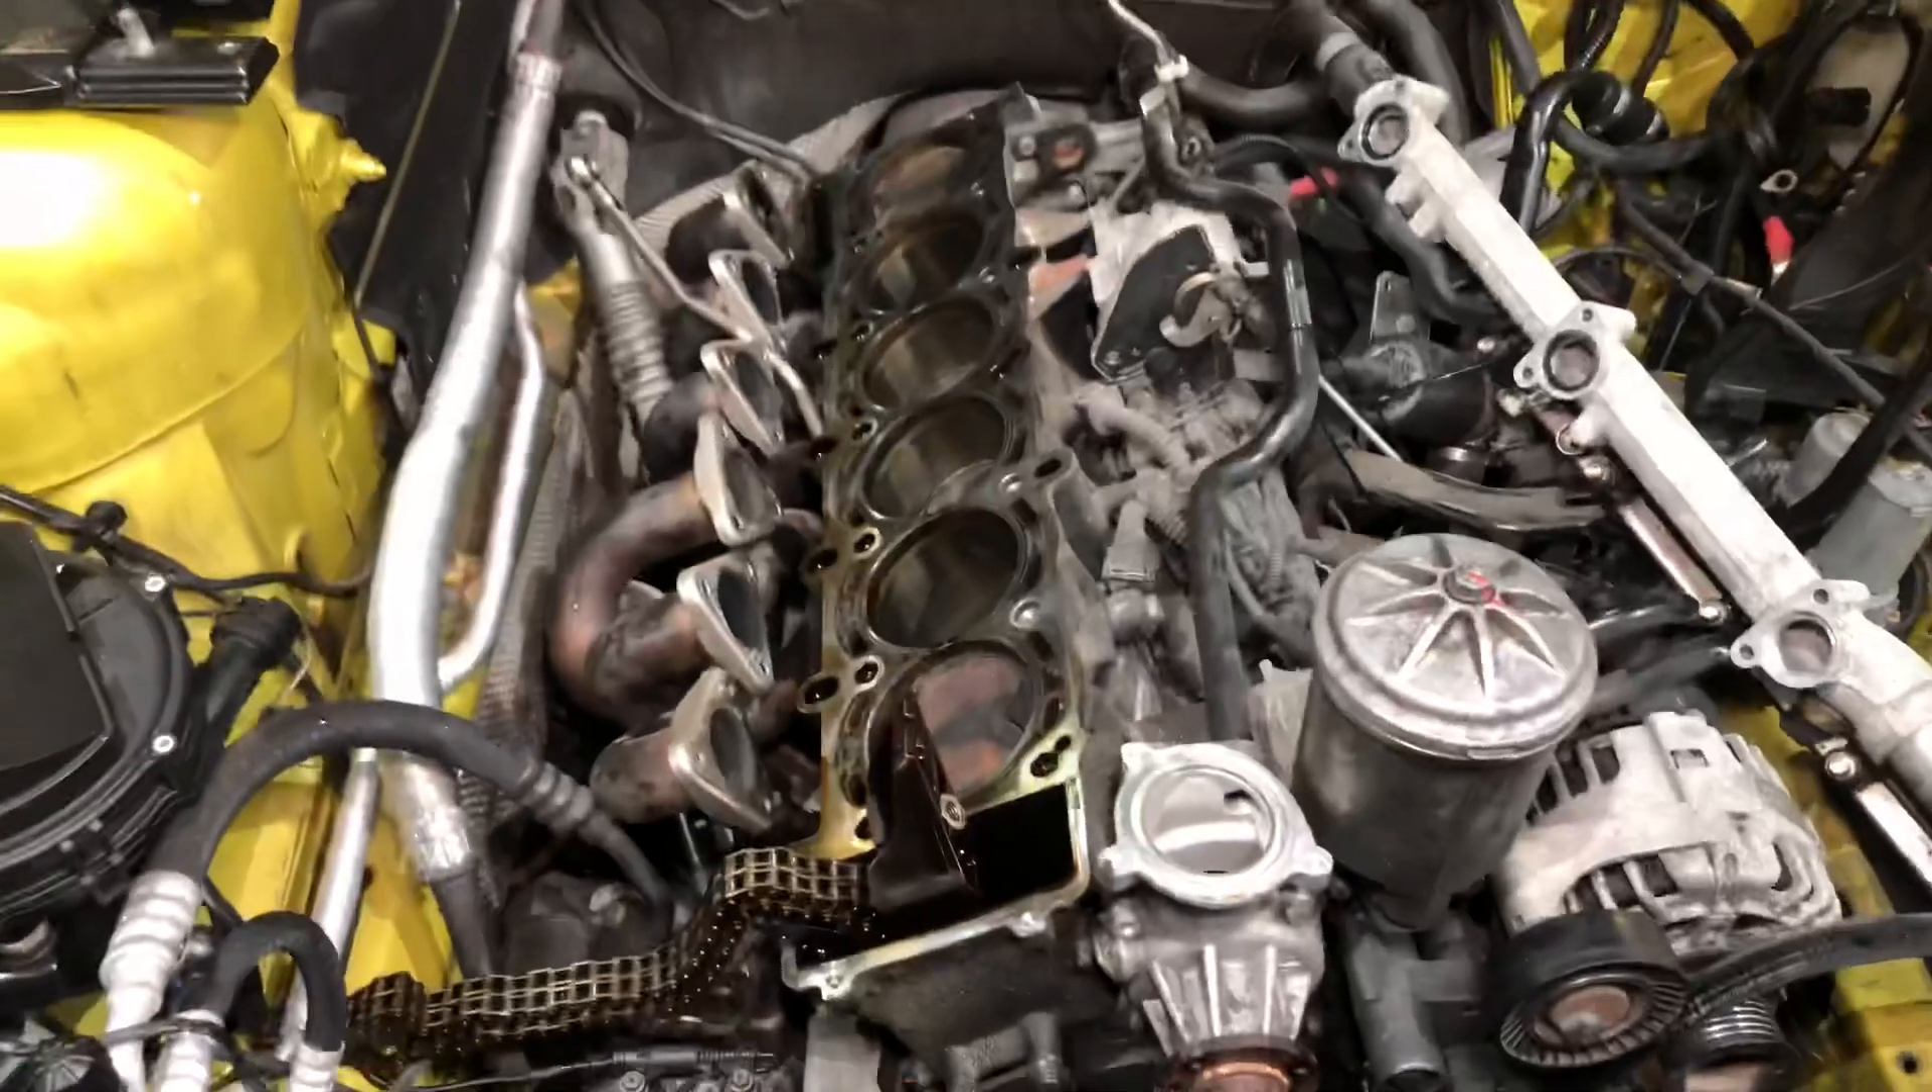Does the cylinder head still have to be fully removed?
No.